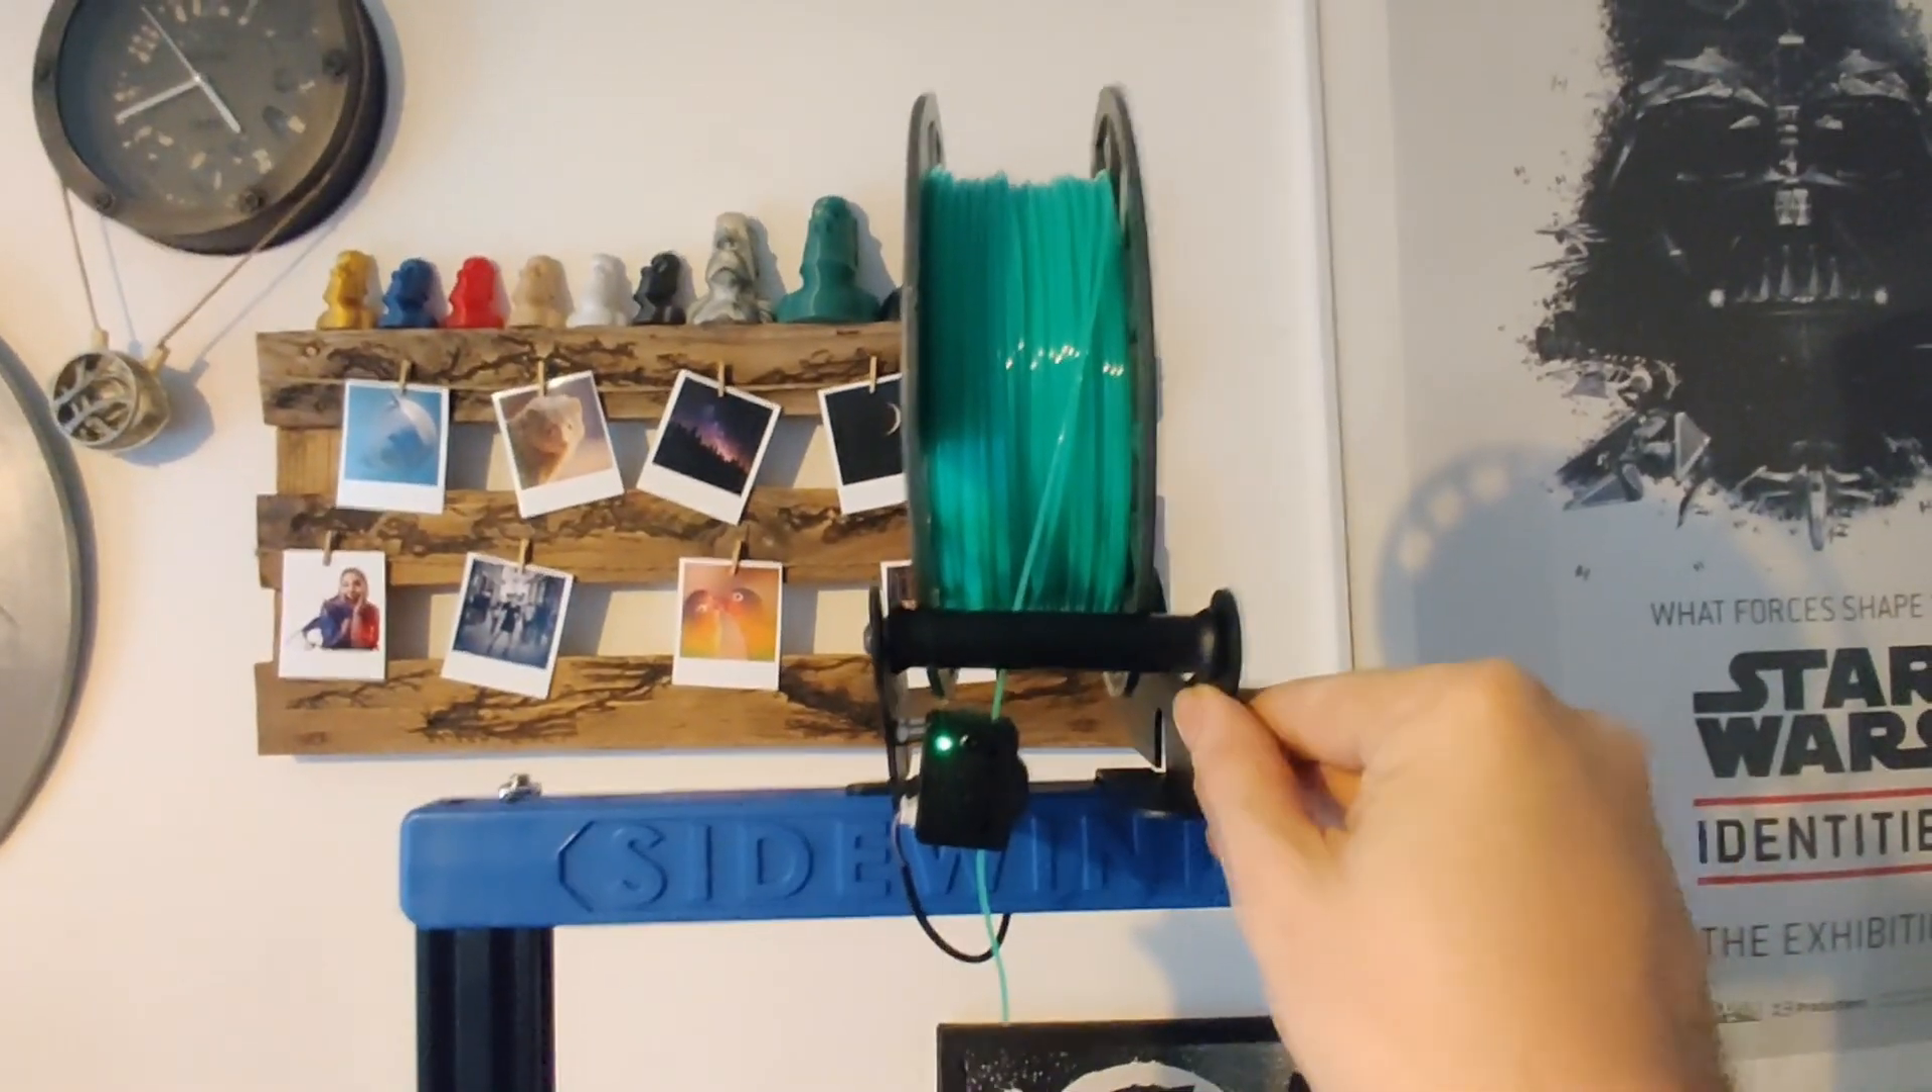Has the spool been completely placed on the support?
Yes.